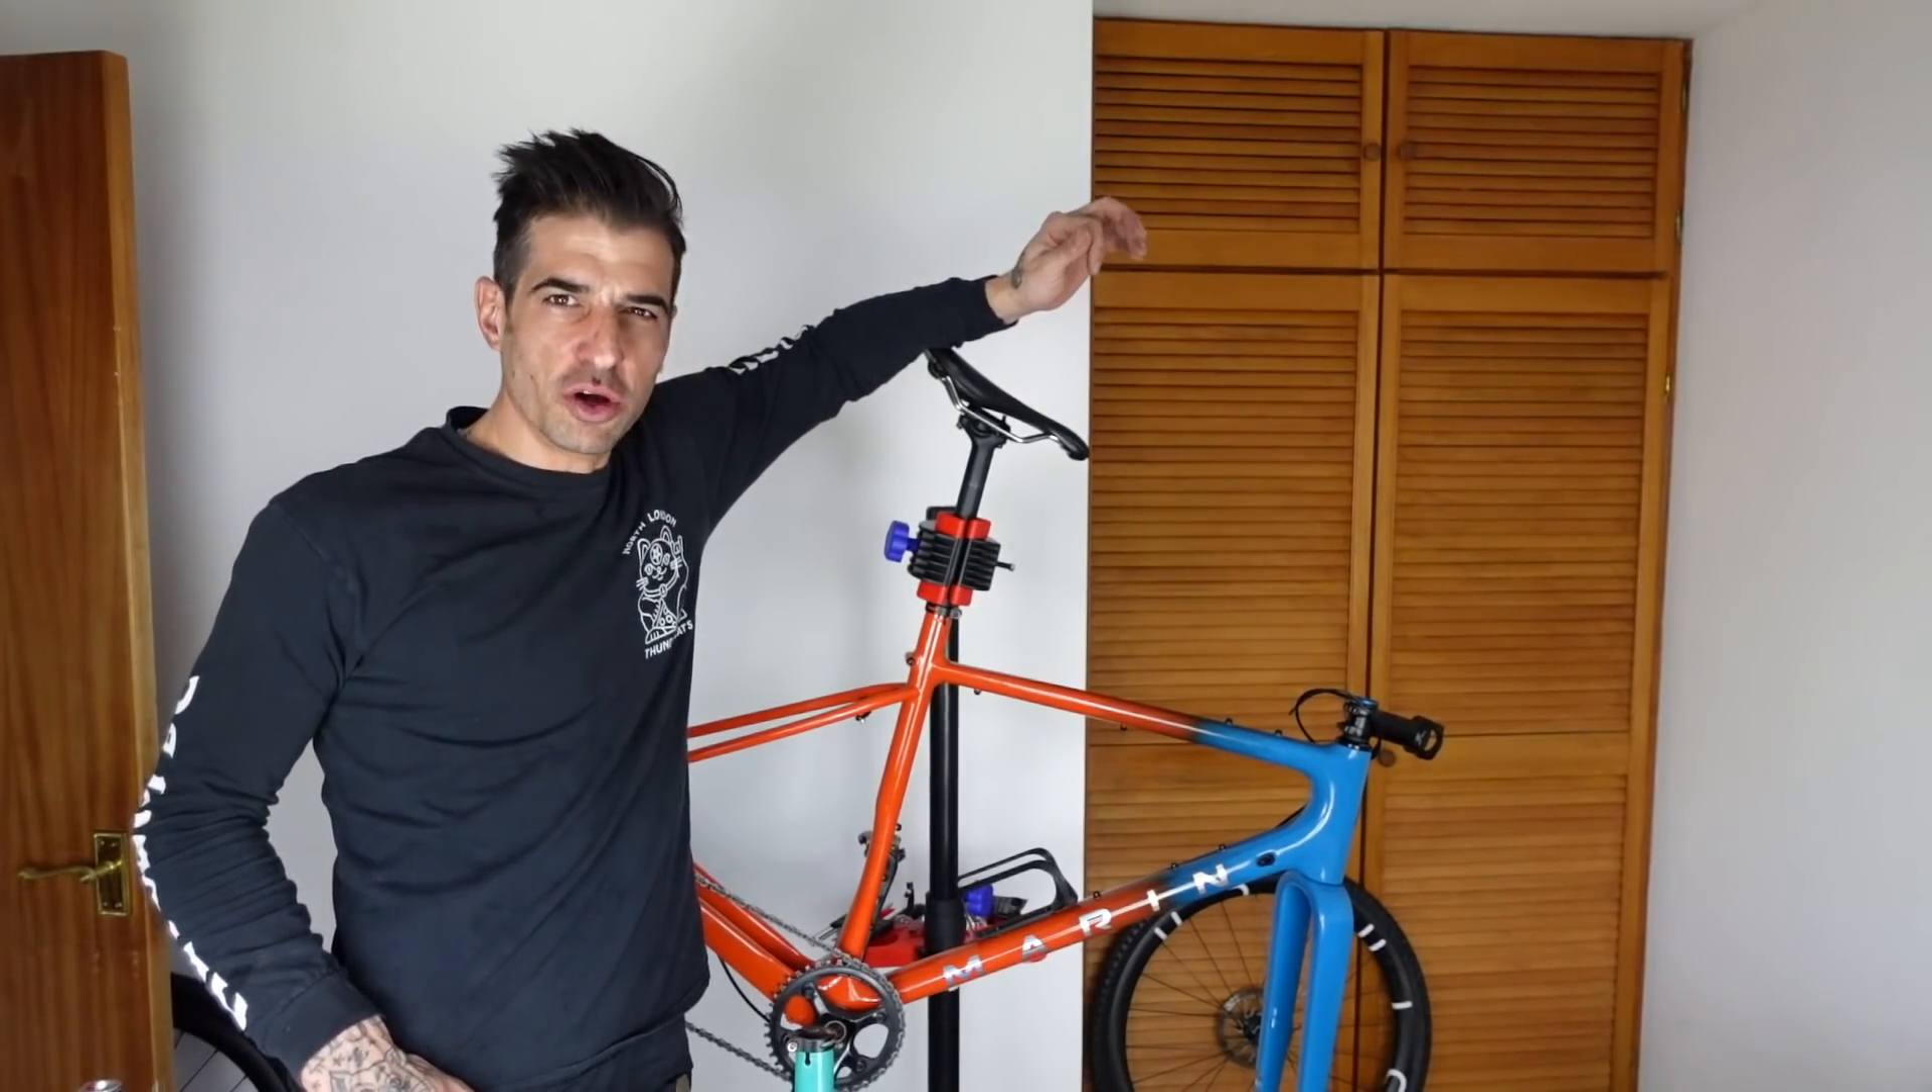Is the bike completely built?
No.